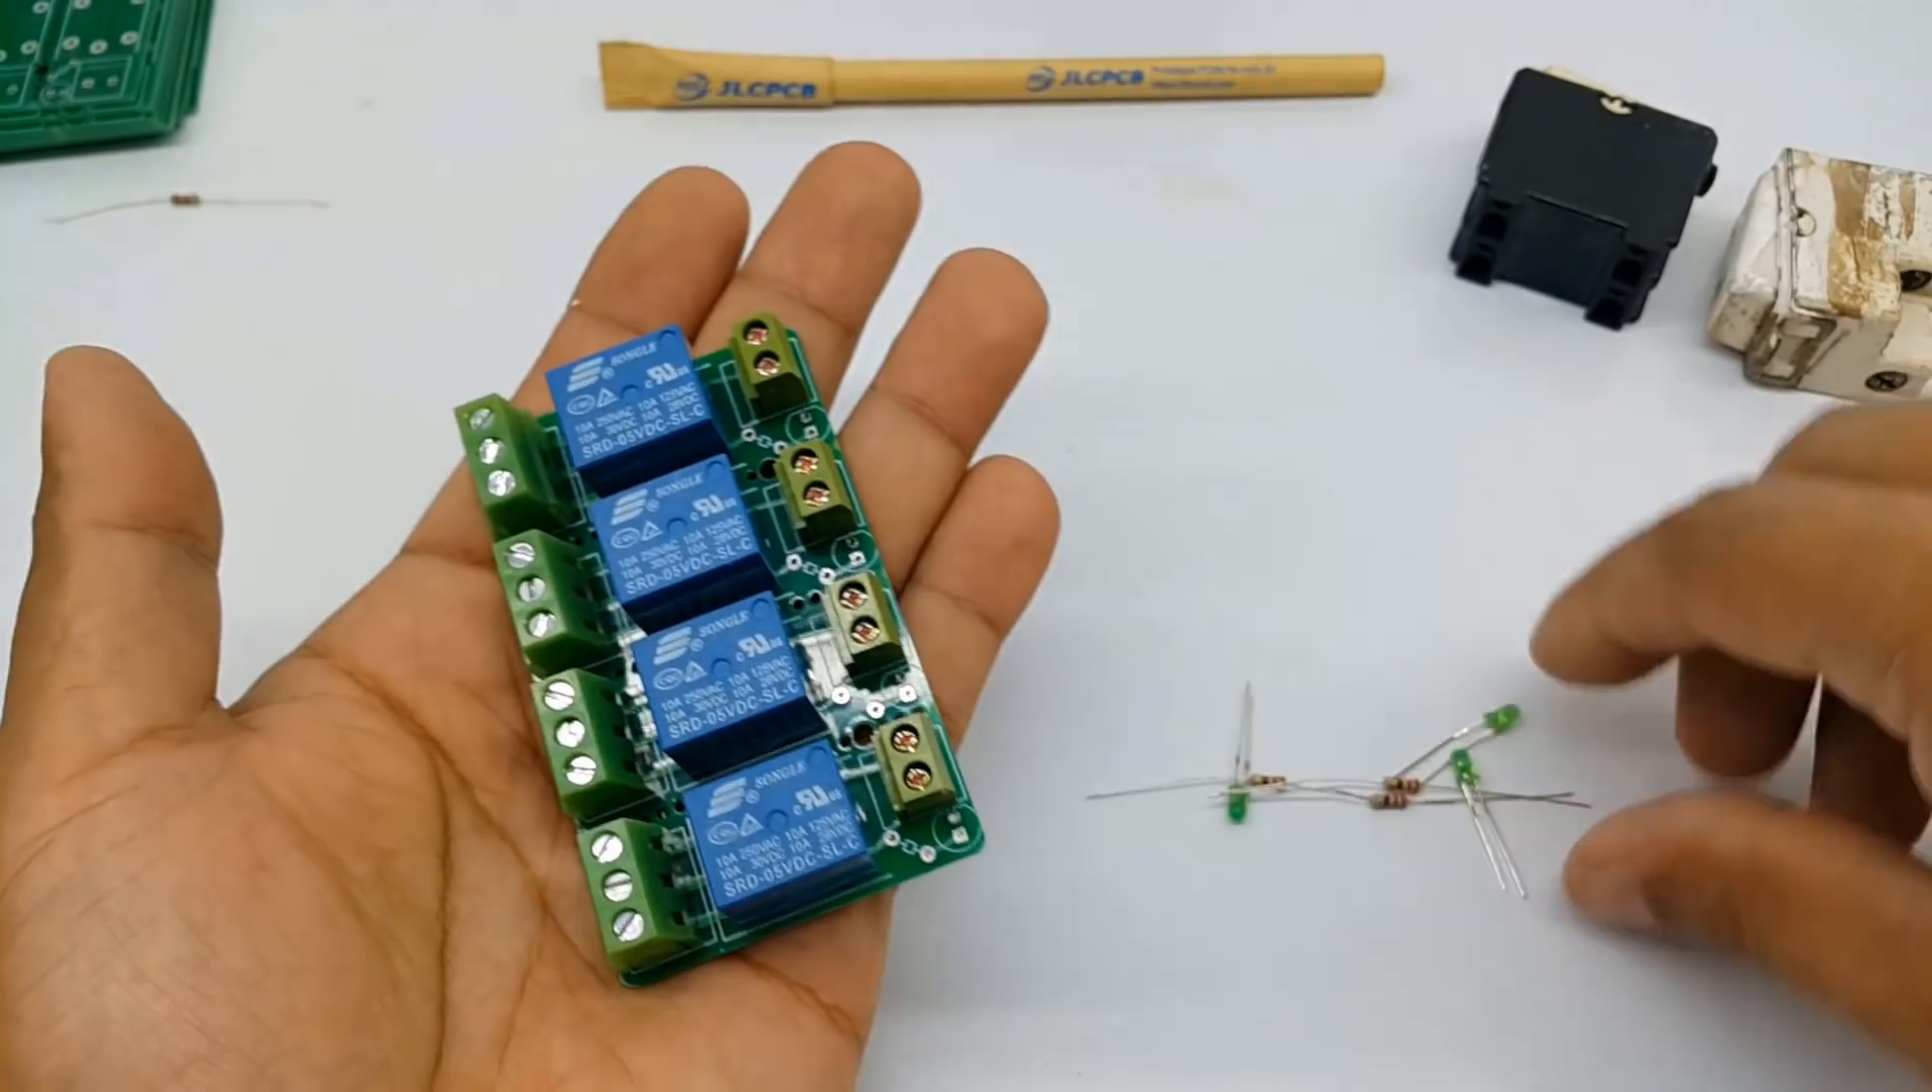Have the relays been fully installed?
Yes.